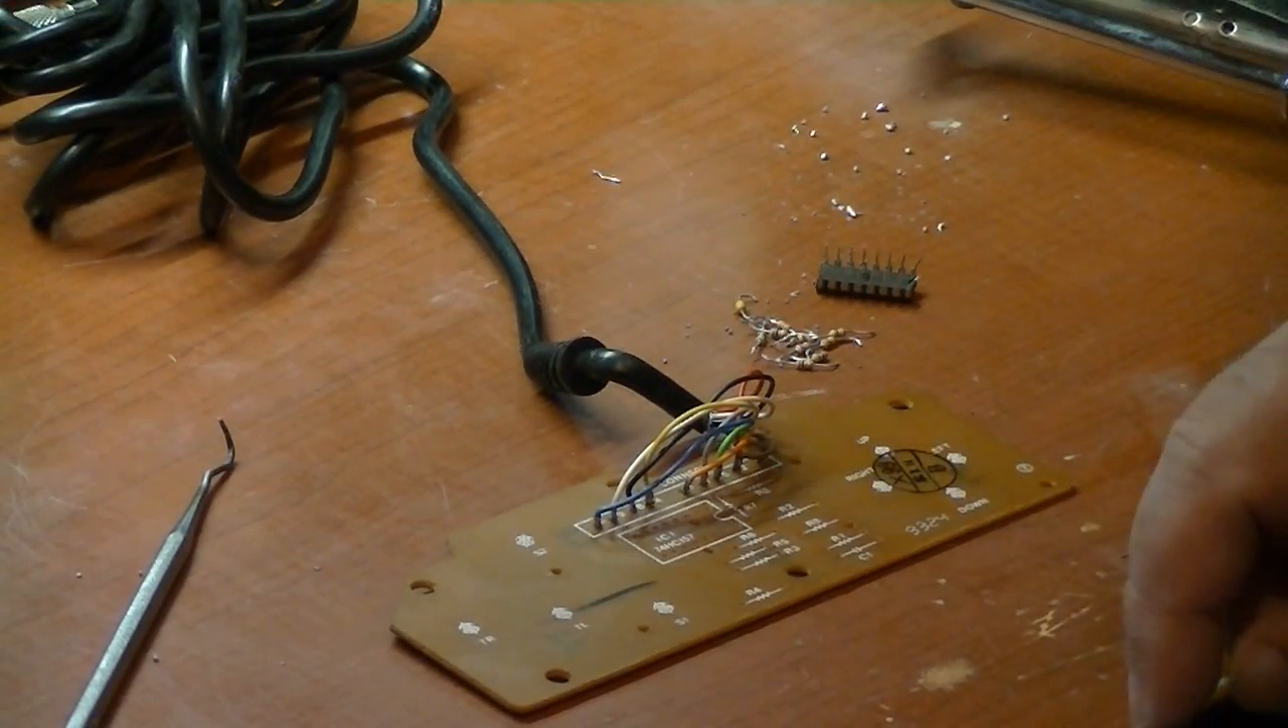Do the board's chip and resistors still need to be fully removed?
No.